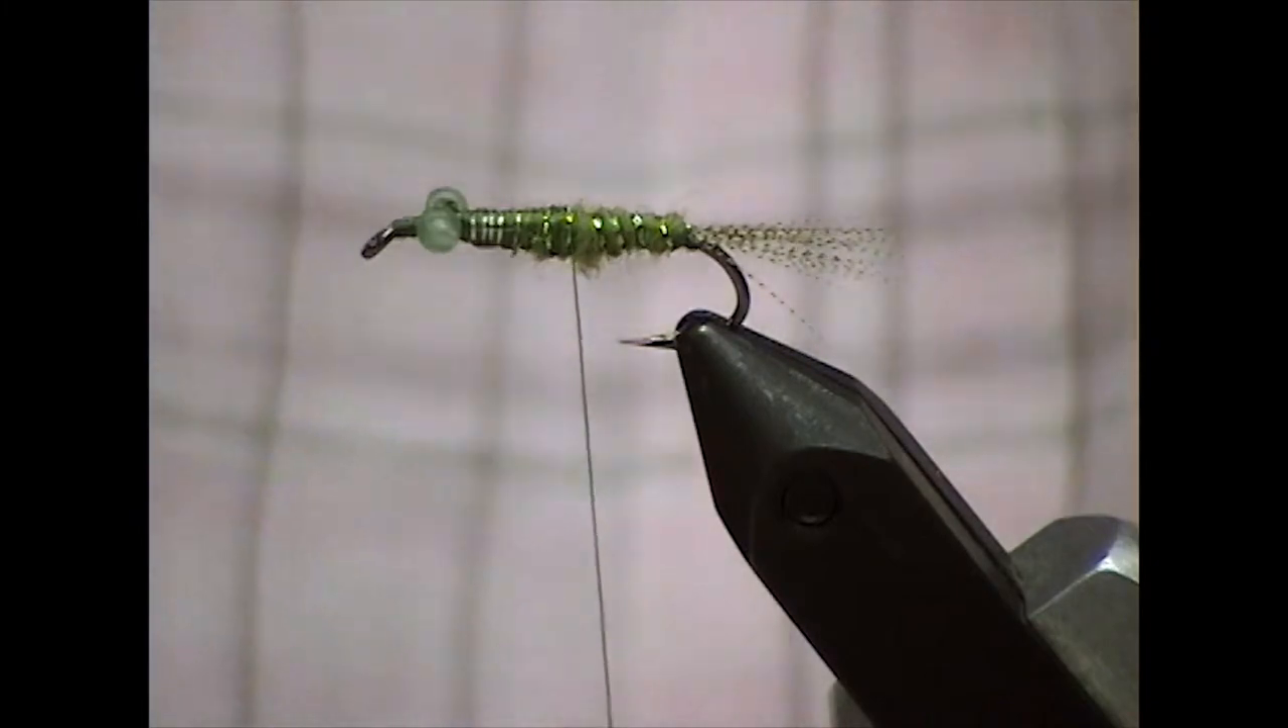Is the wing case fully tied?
No.